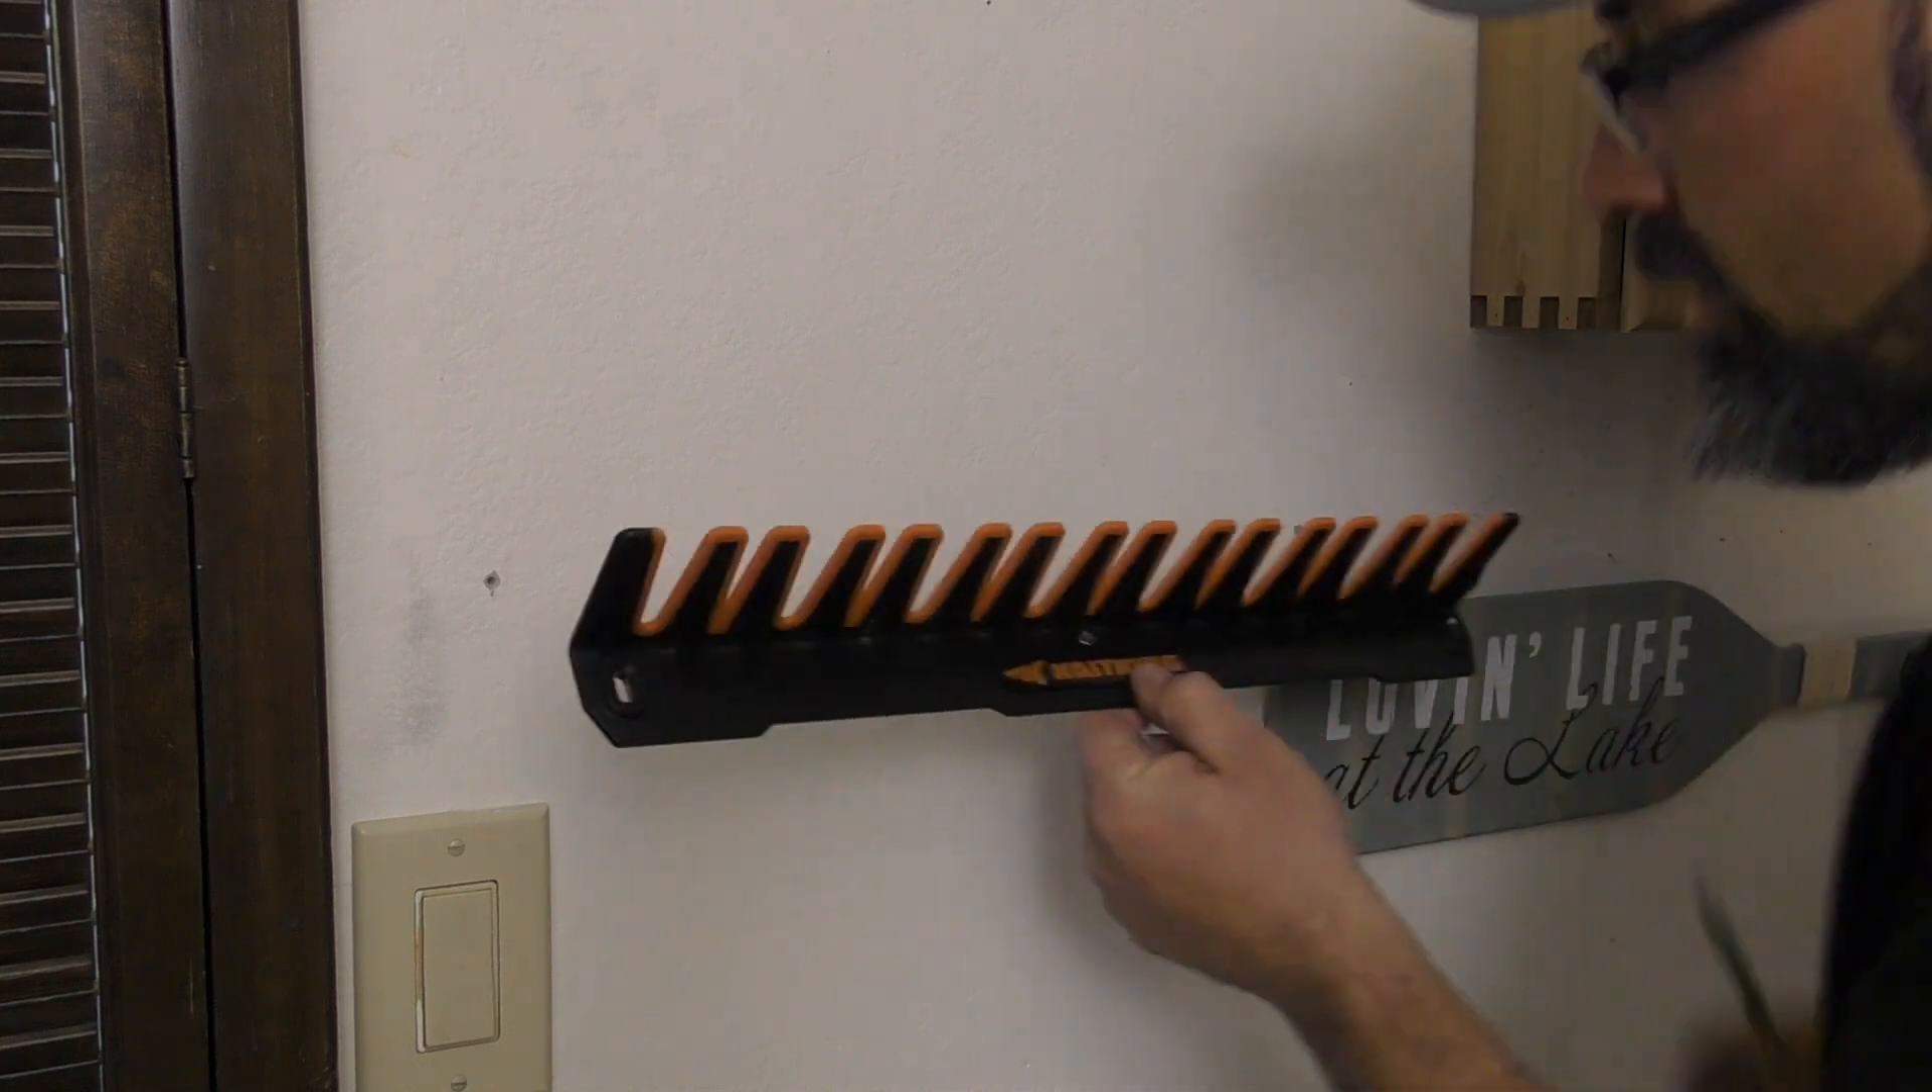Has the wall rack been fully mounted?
No.